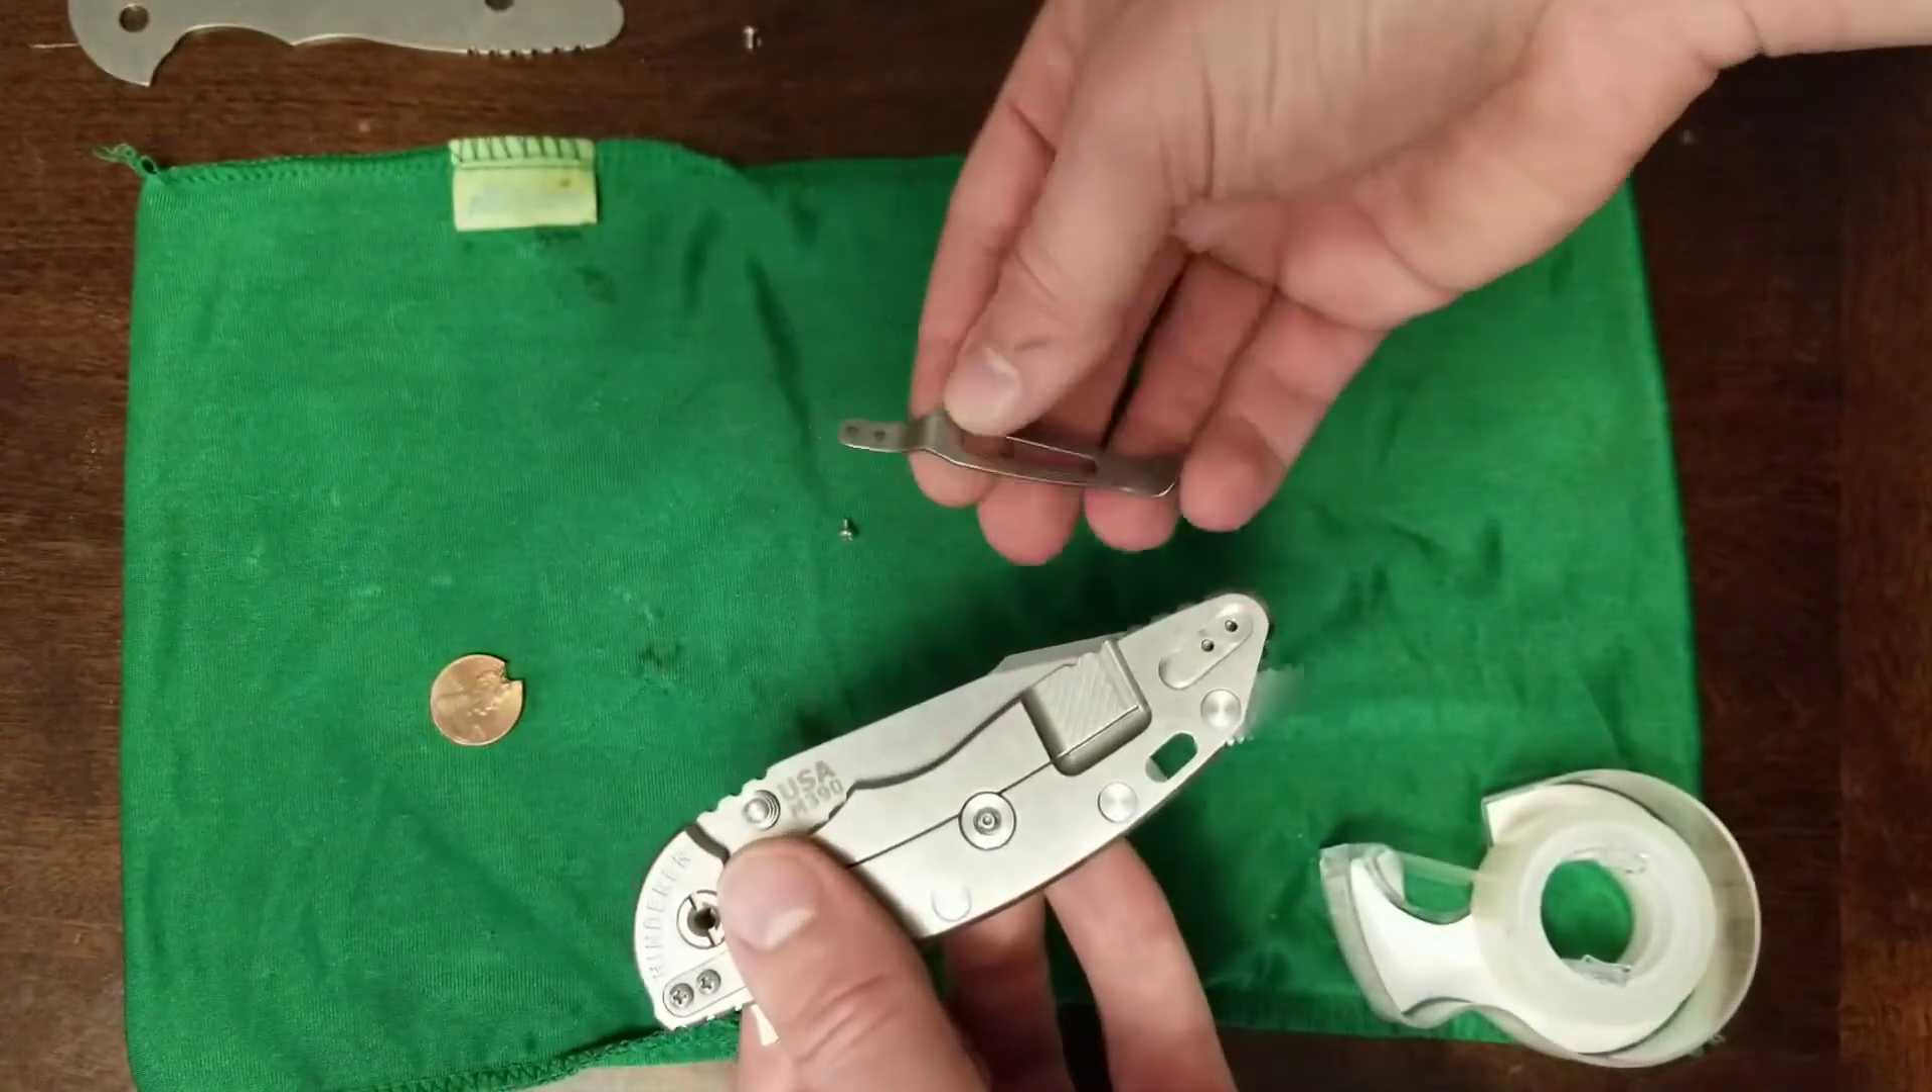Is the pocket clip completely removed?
Yes.